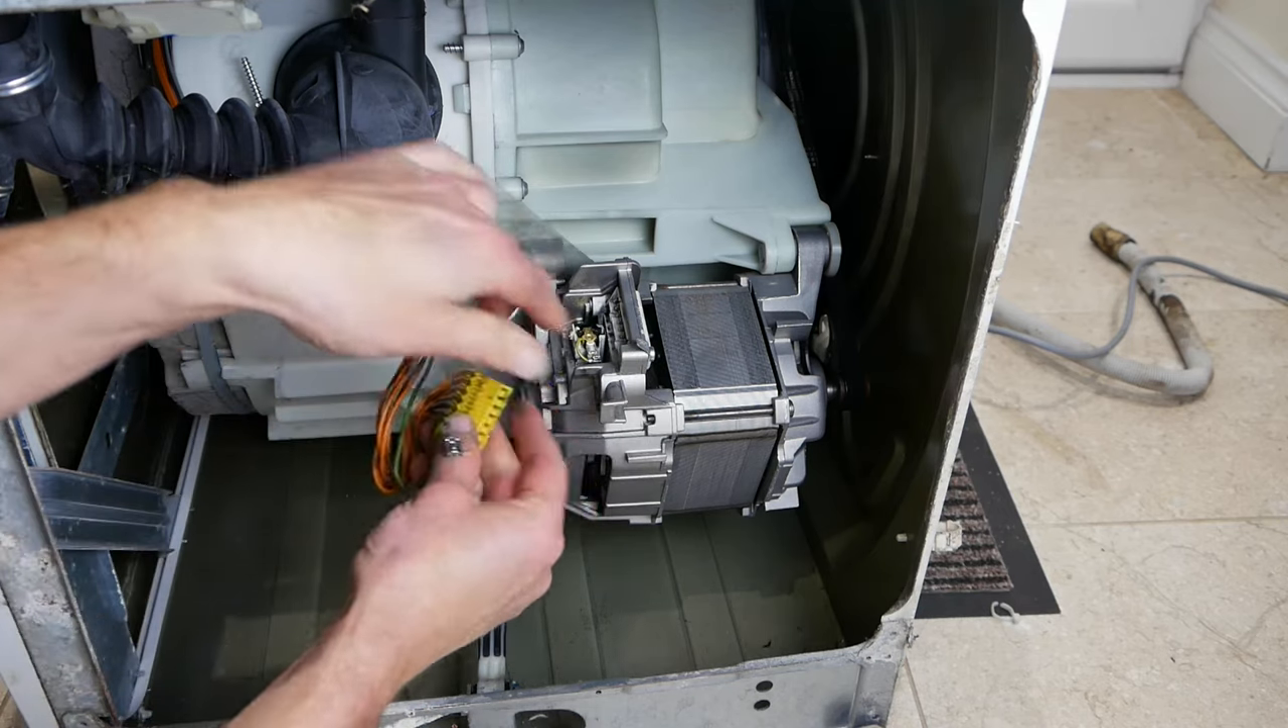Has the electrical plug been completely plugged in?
No.